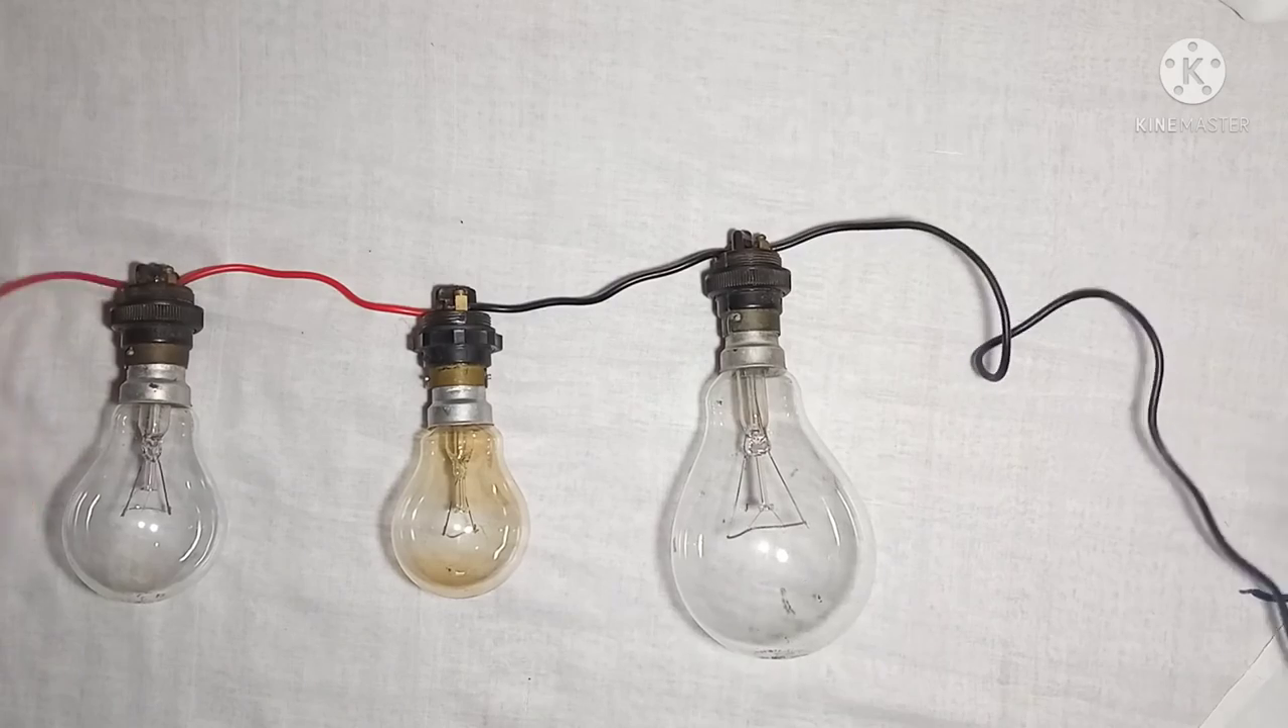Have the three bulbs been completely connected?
Yes.